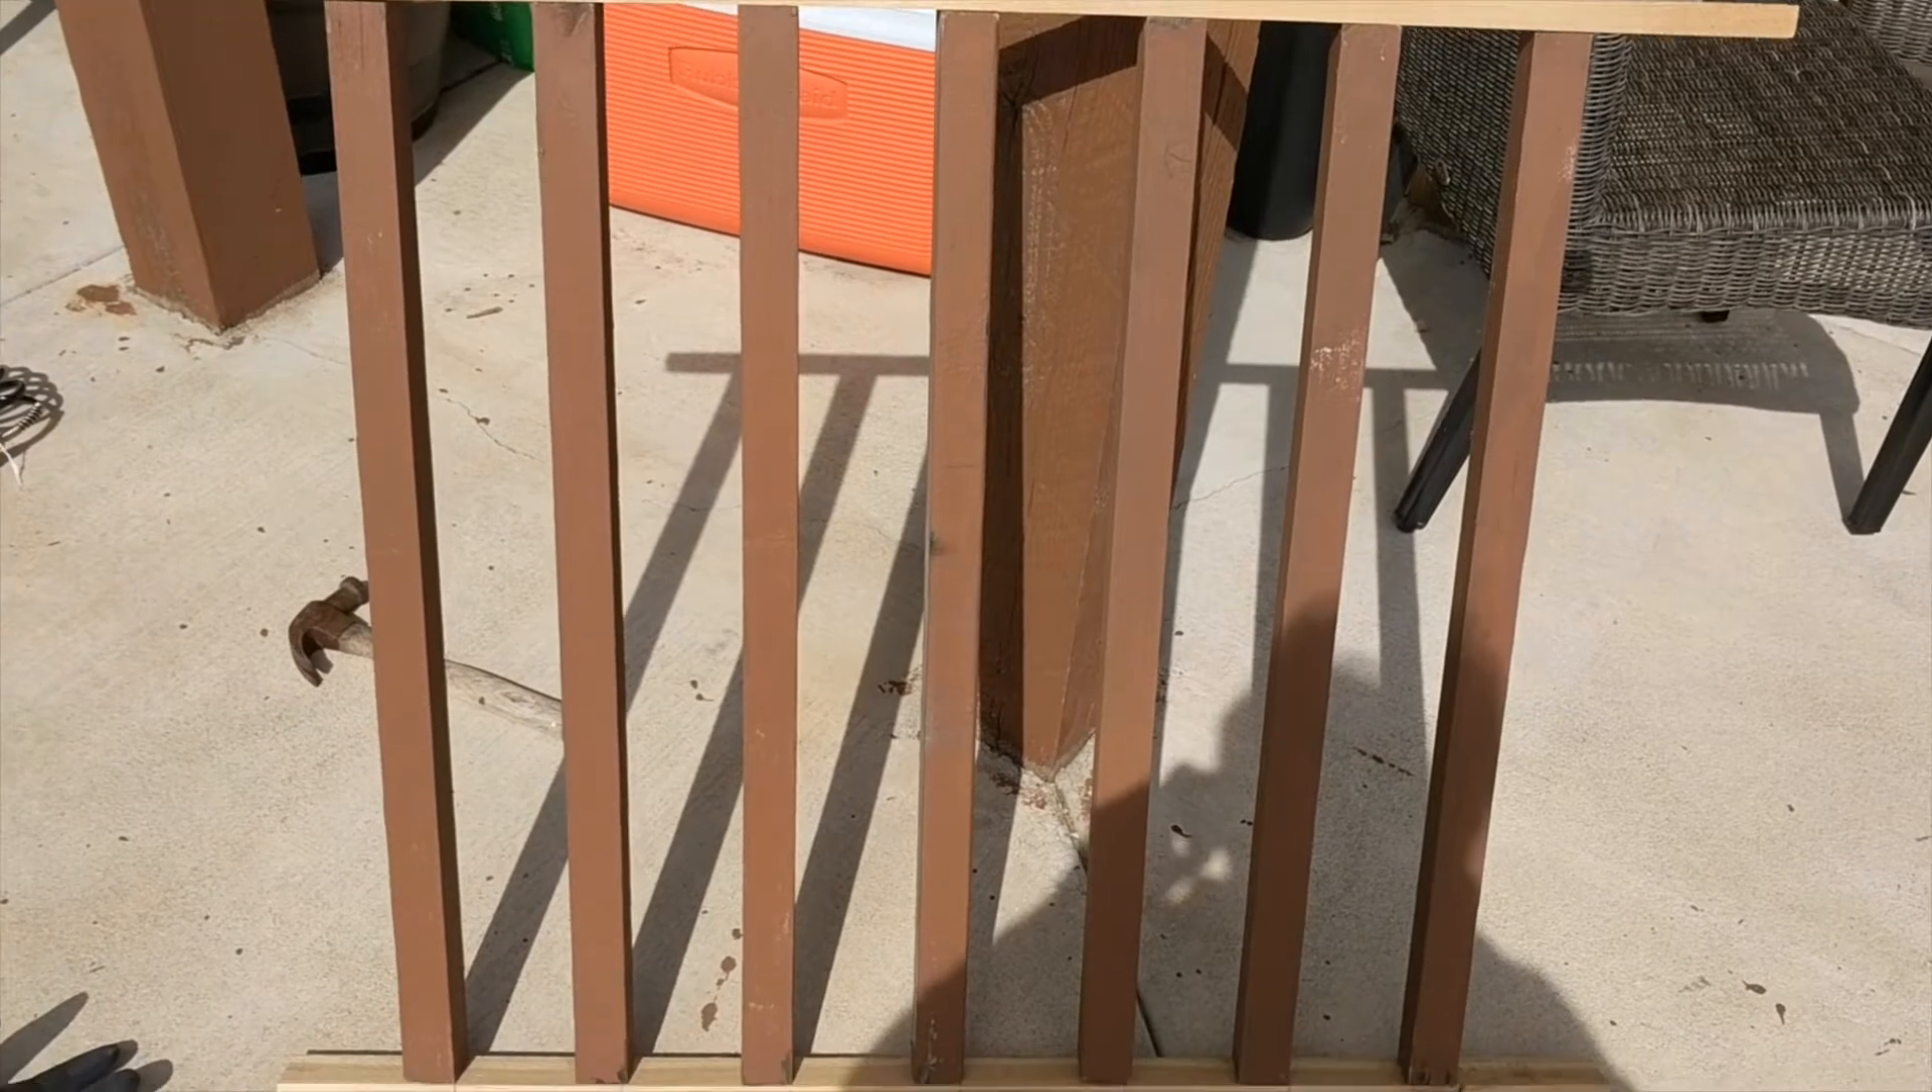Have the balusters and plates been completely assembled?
Yes.